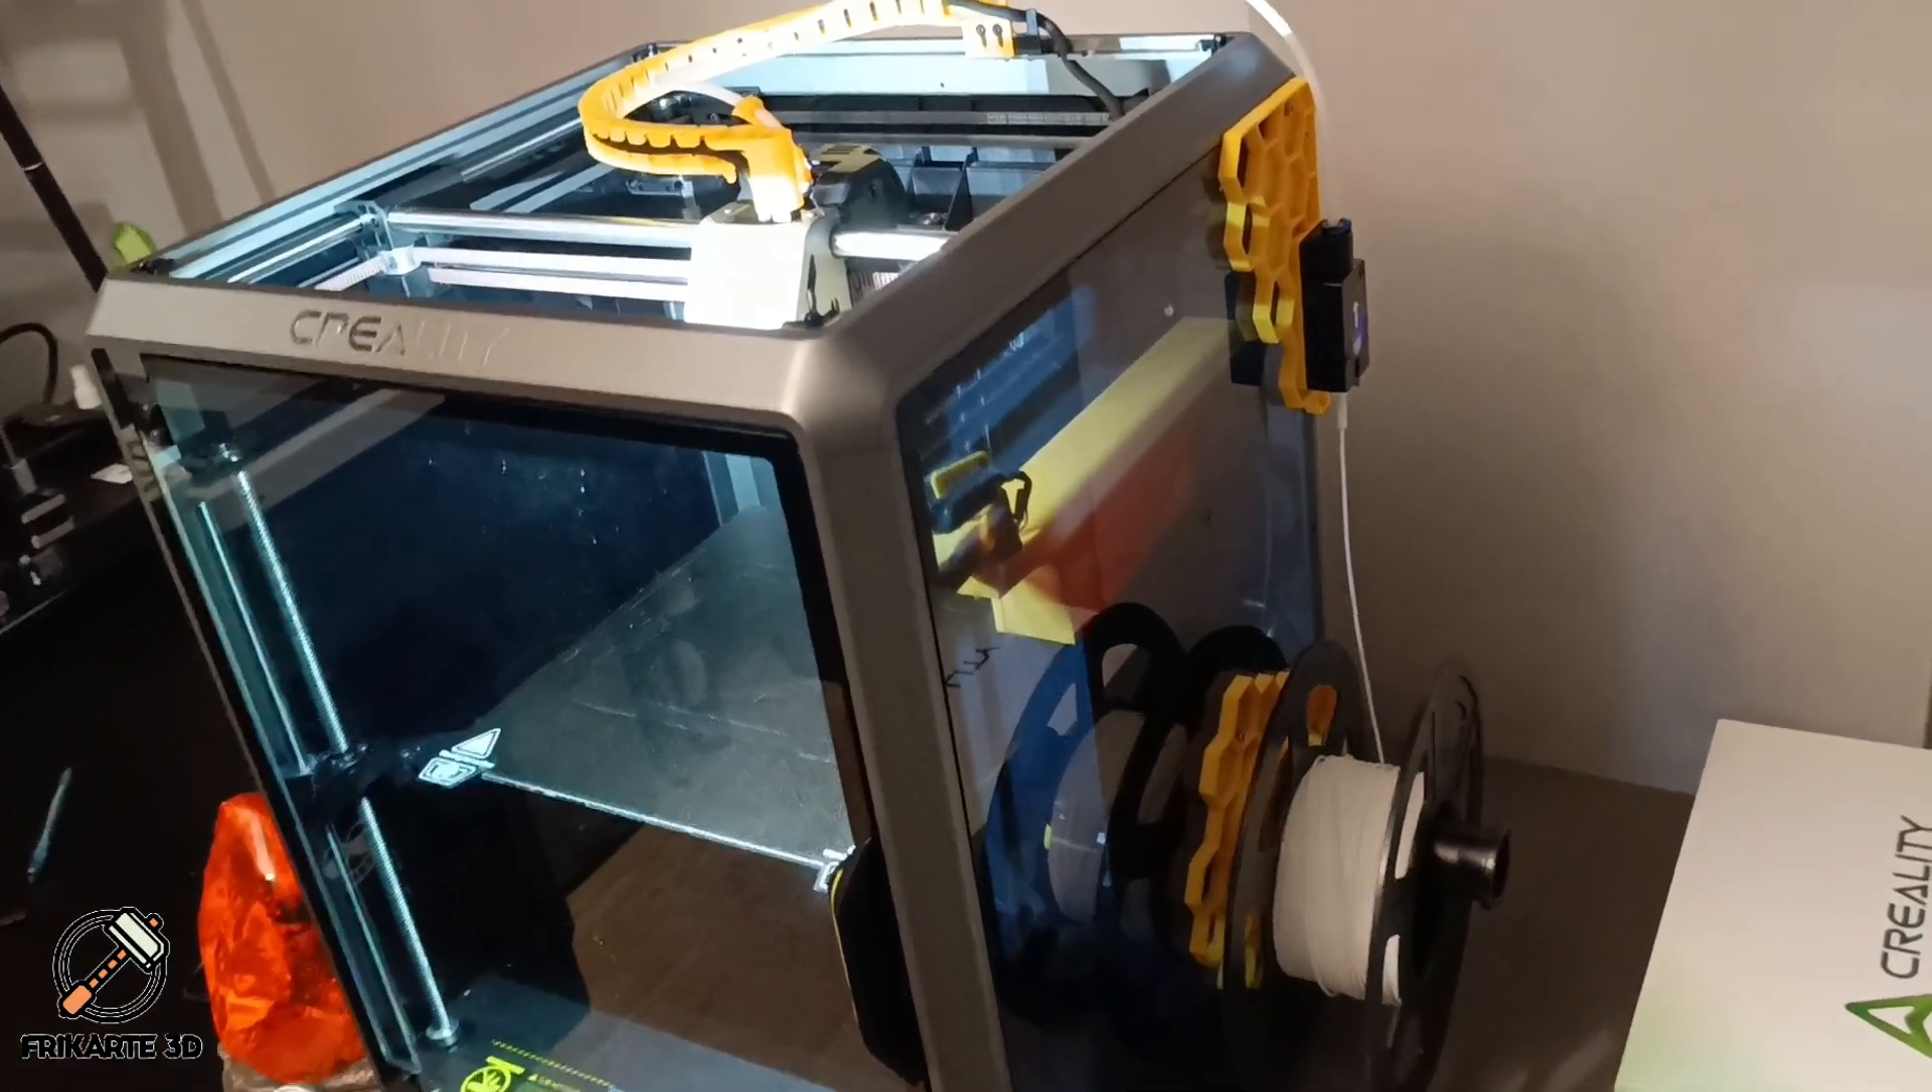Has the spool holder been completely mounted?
Yes.